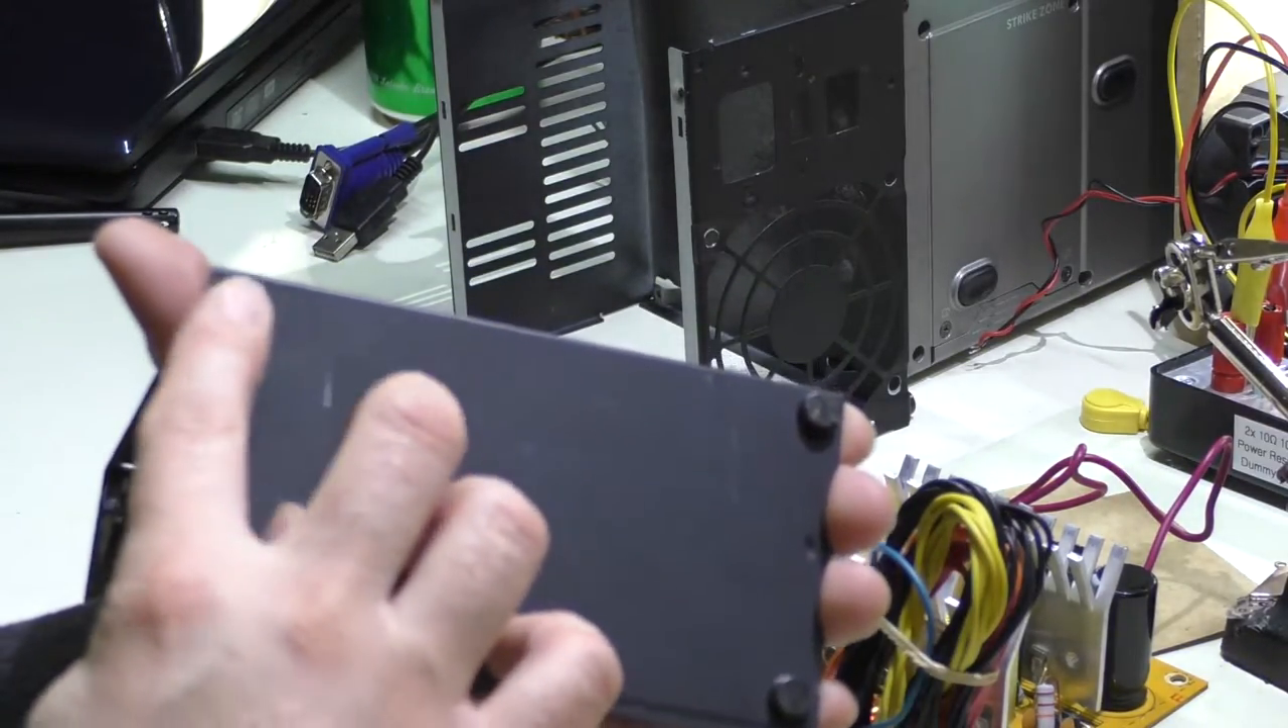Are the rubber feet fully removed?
No.